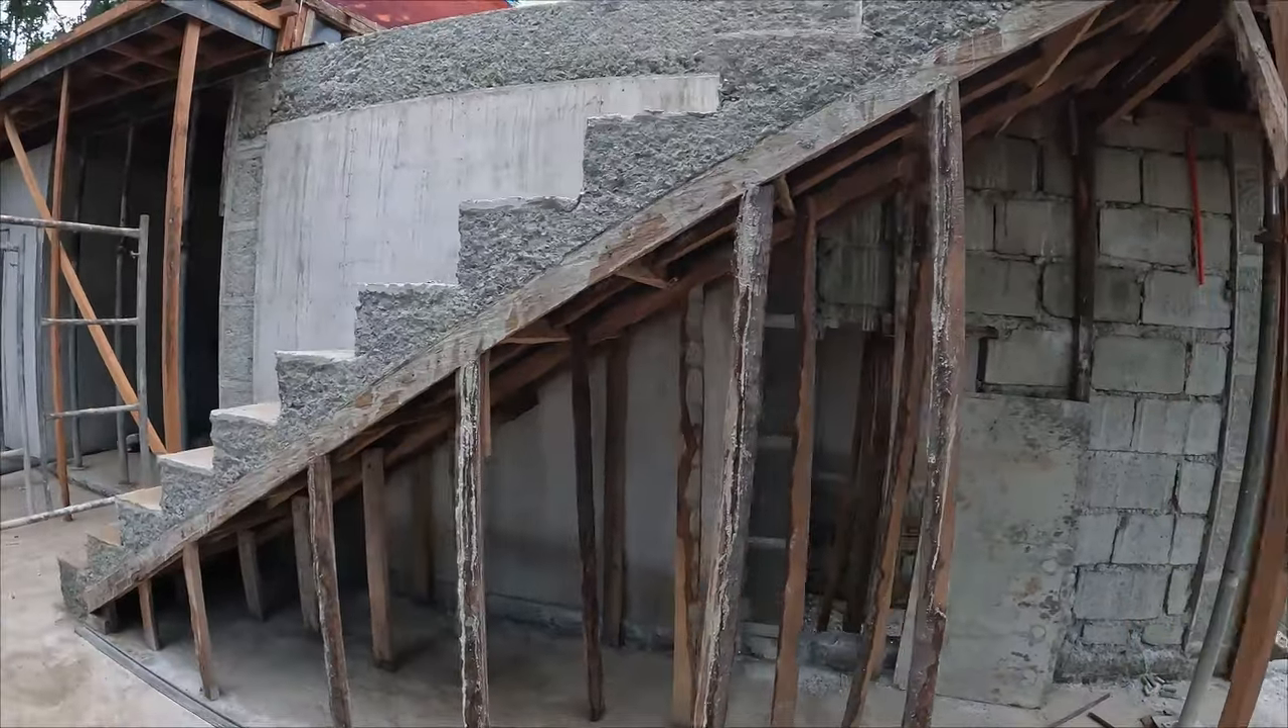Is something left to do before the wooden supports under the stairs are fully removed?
Yes.